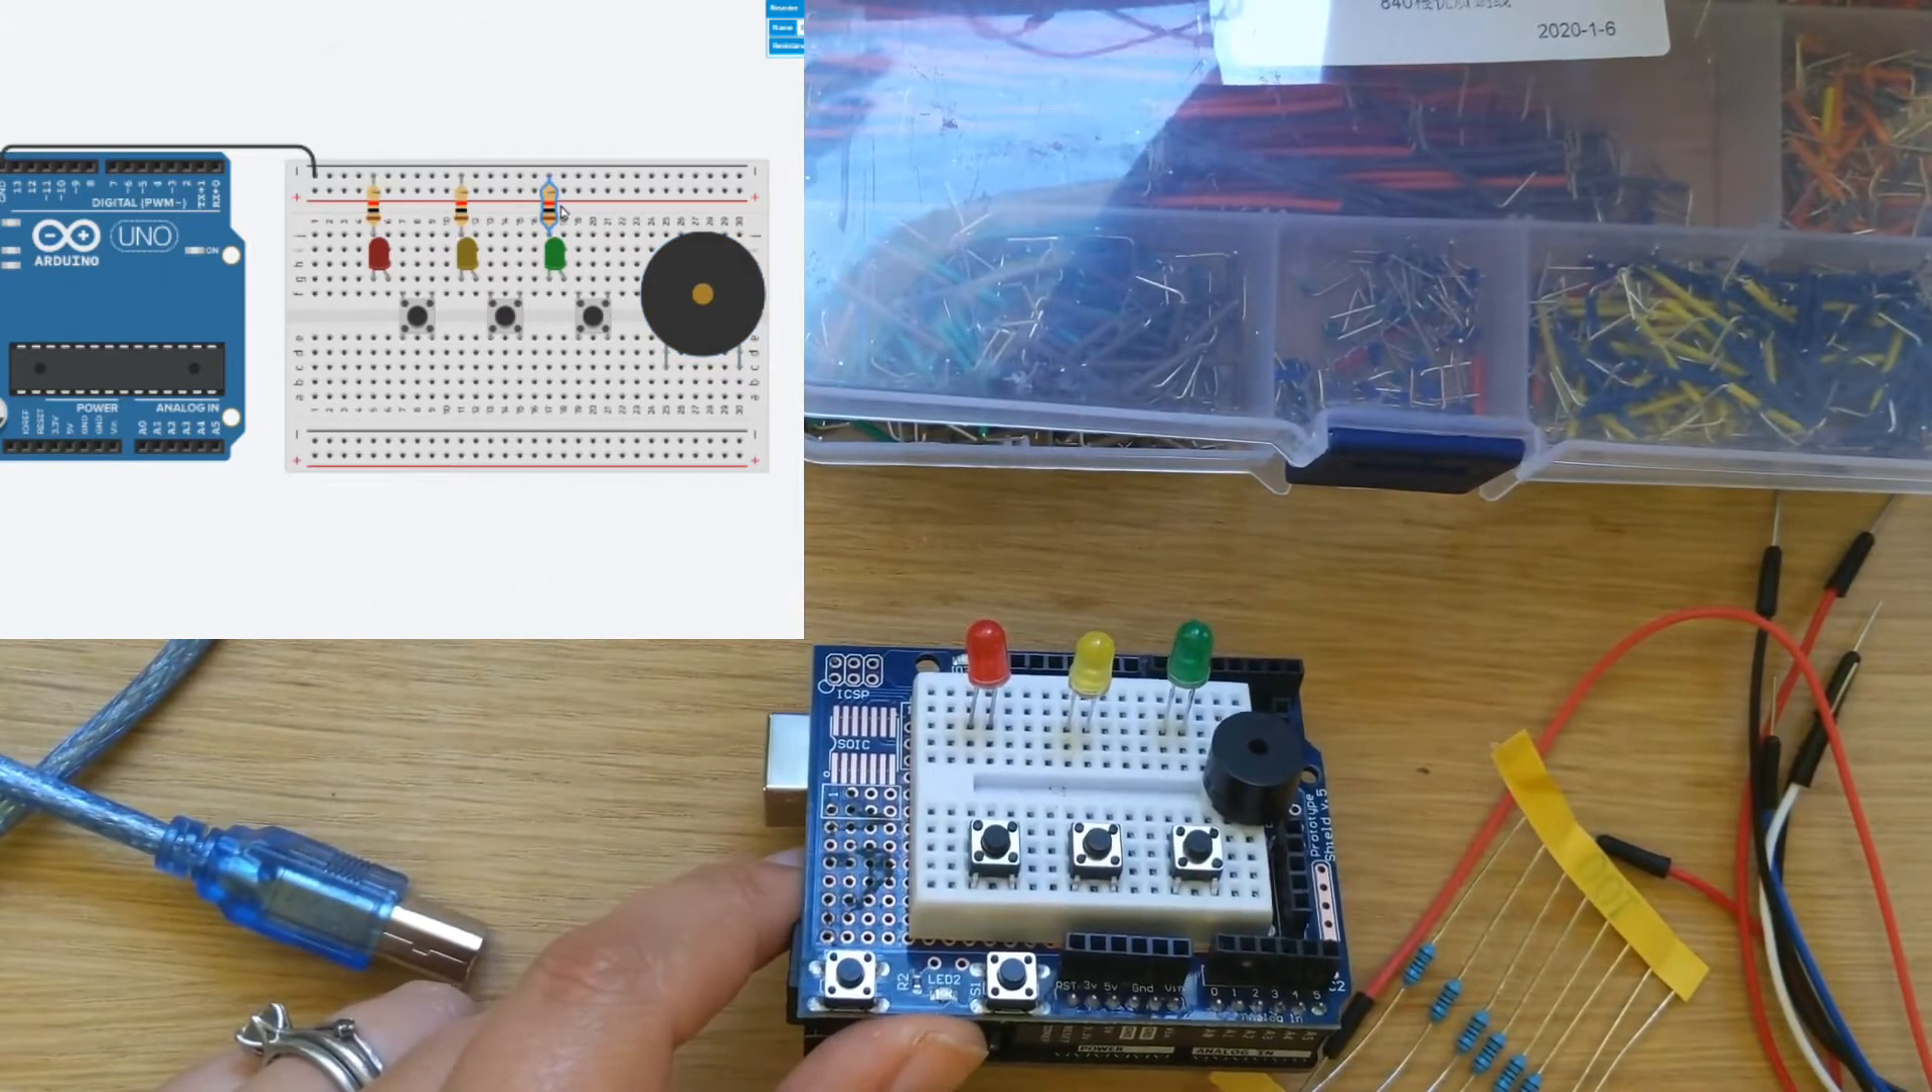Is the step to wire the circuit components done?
No.